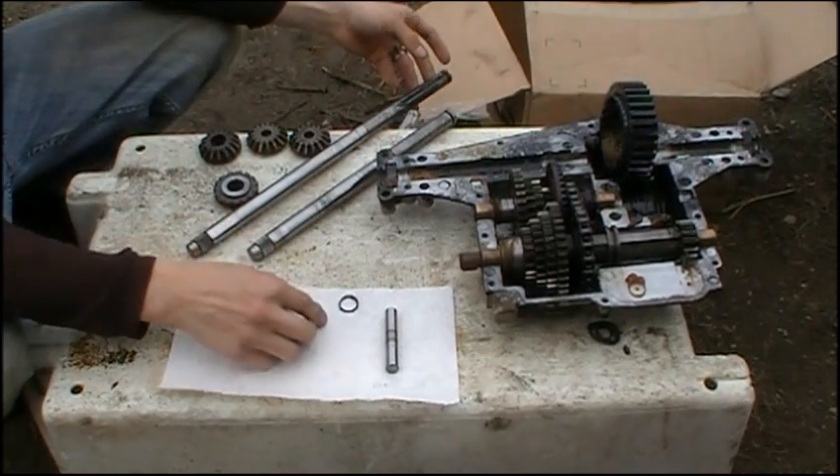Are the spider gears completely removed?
Yes.